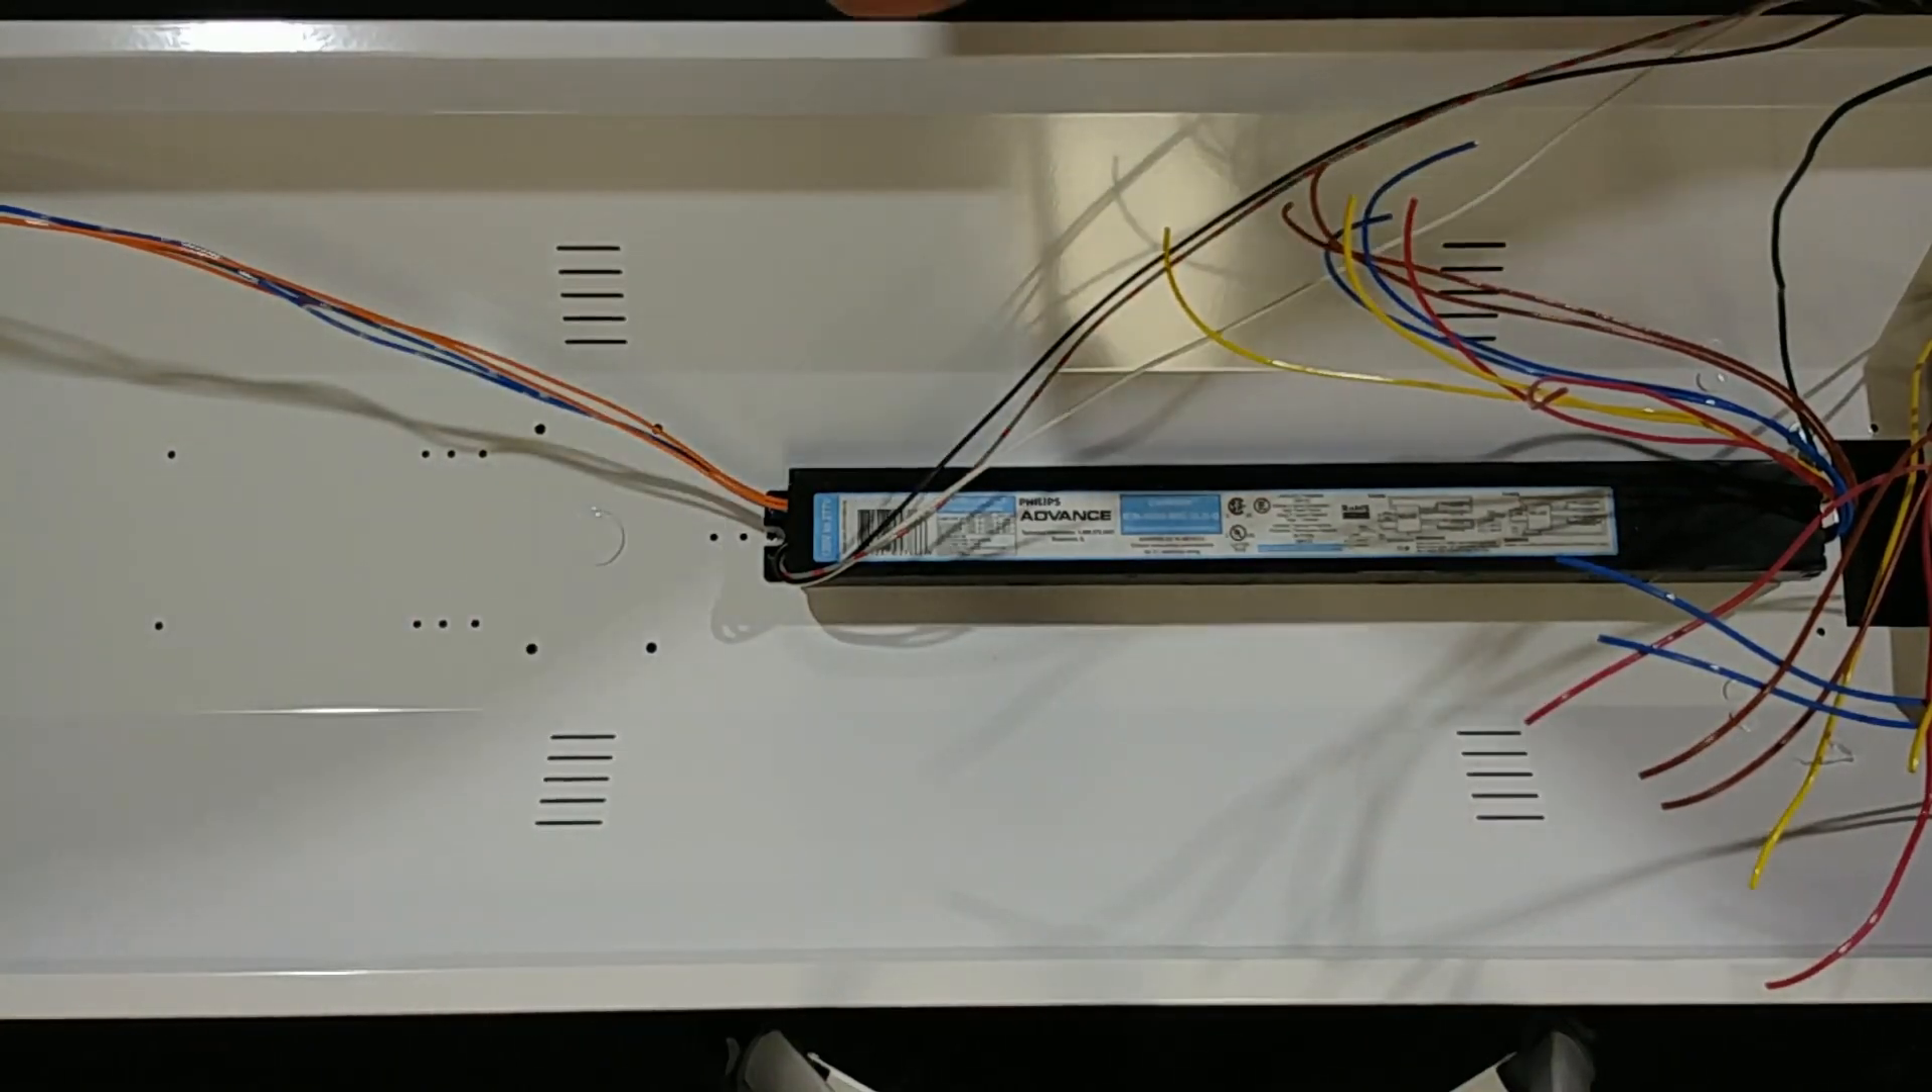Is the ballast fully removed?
No.